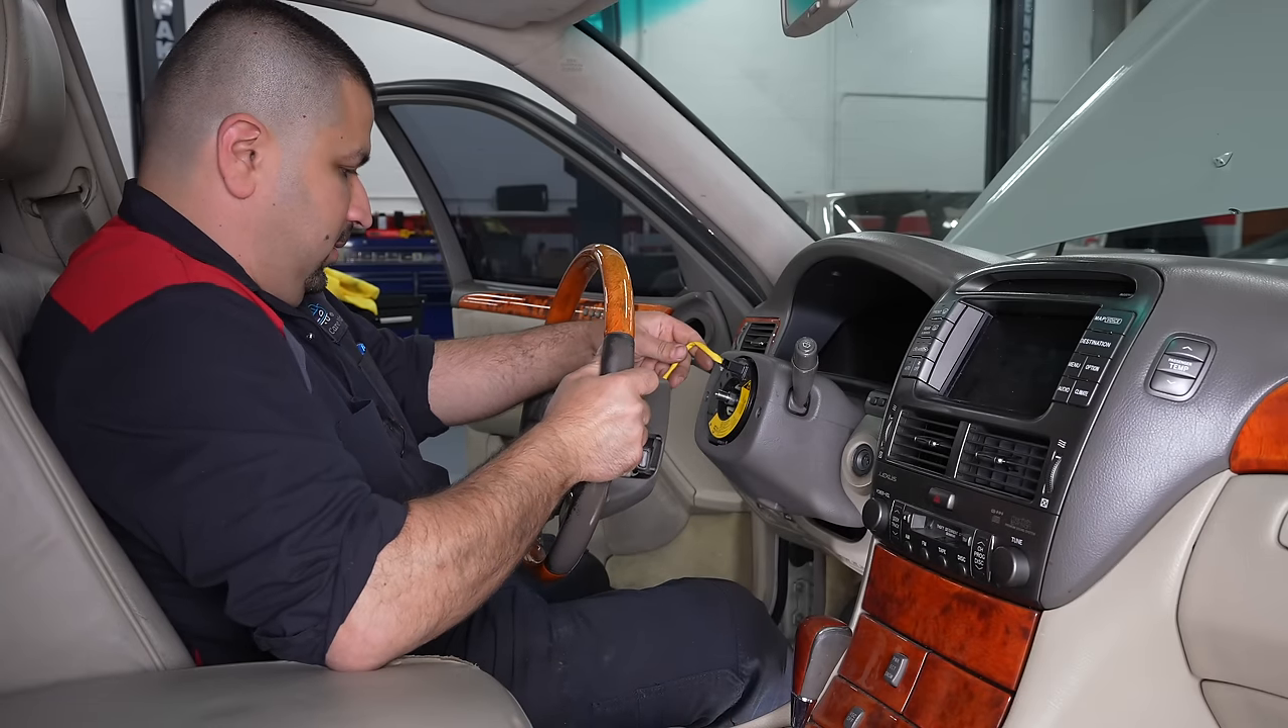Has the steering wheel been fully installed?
No.